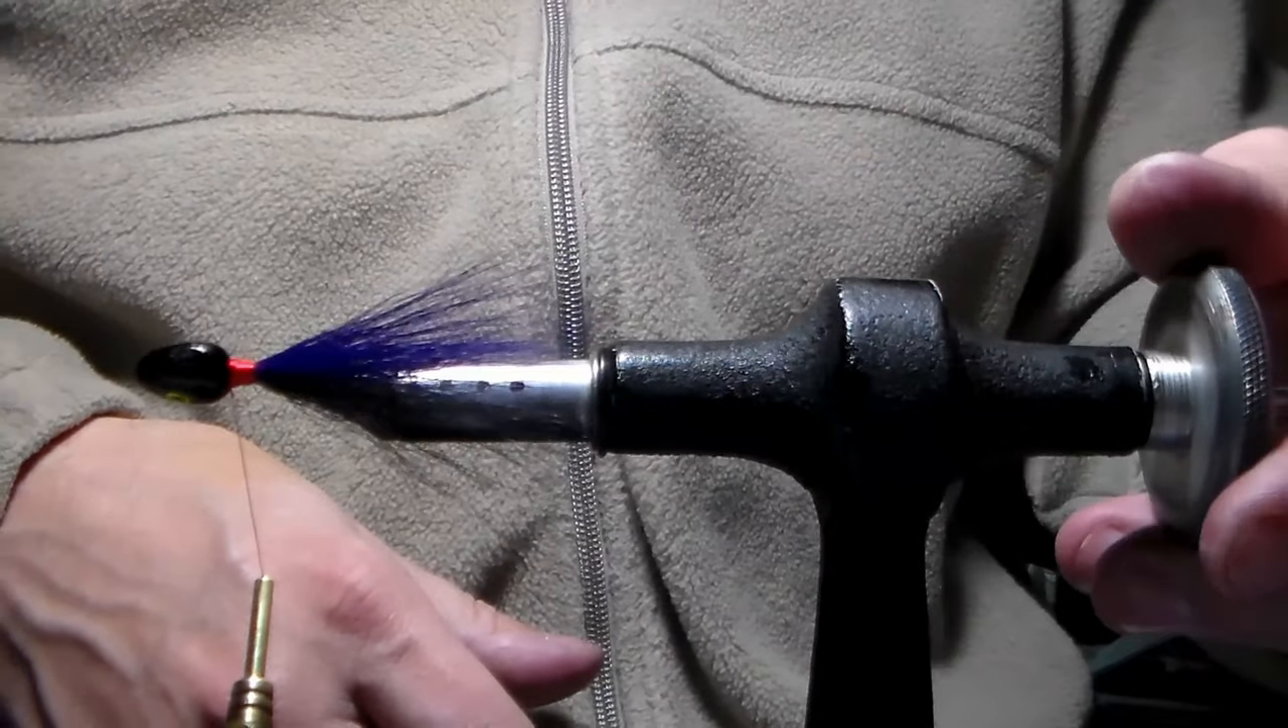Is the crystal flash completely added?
No.